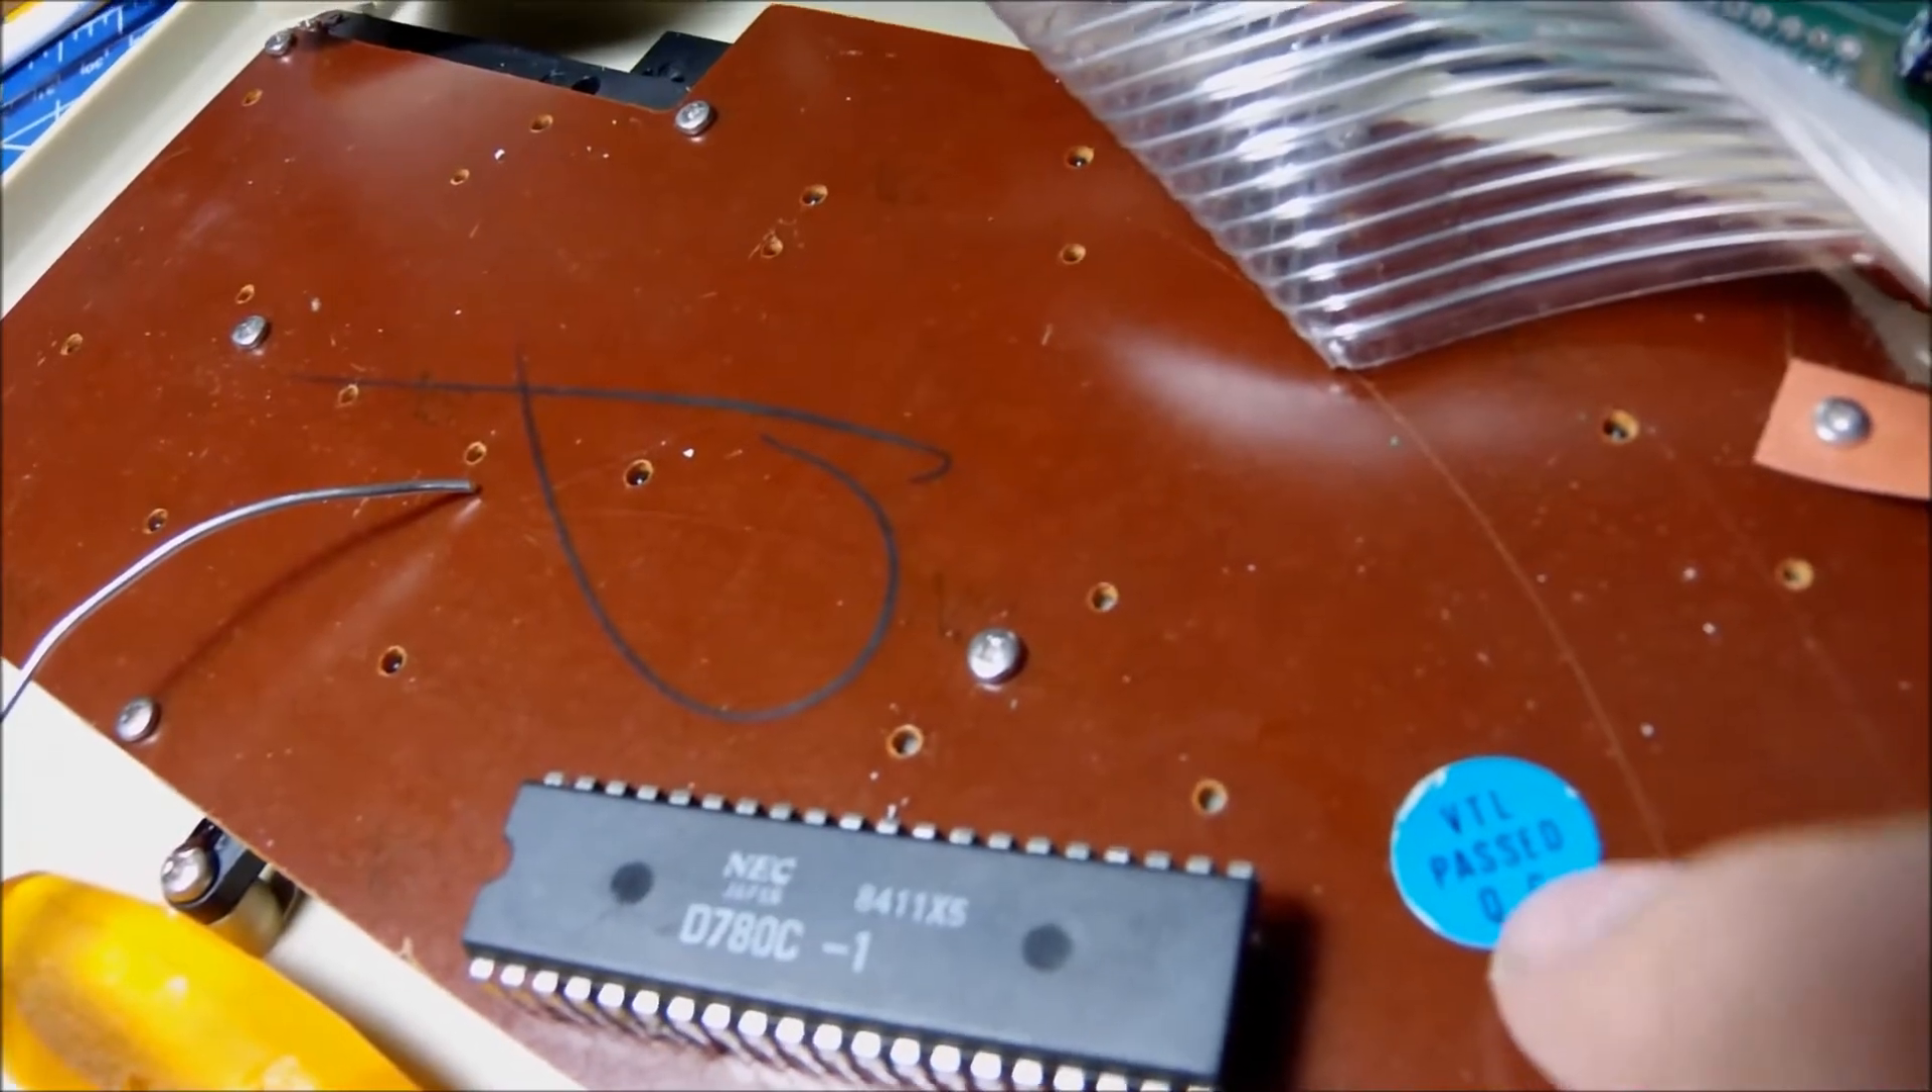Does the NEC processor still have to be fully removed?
No.